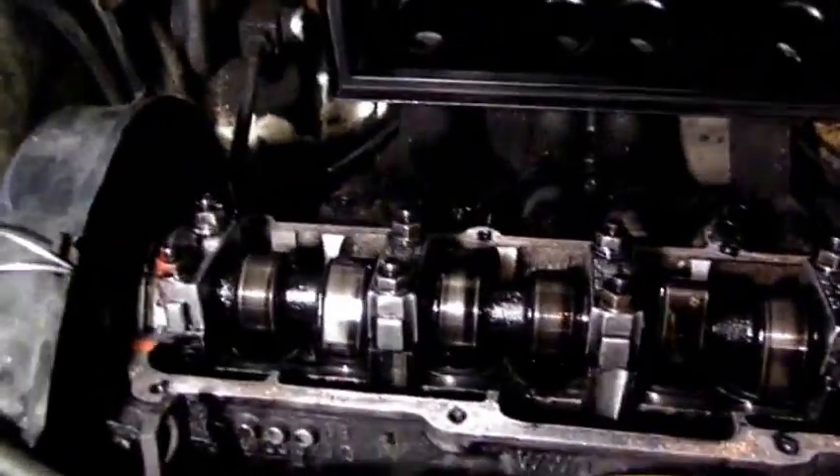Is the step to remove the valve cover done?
Yes.